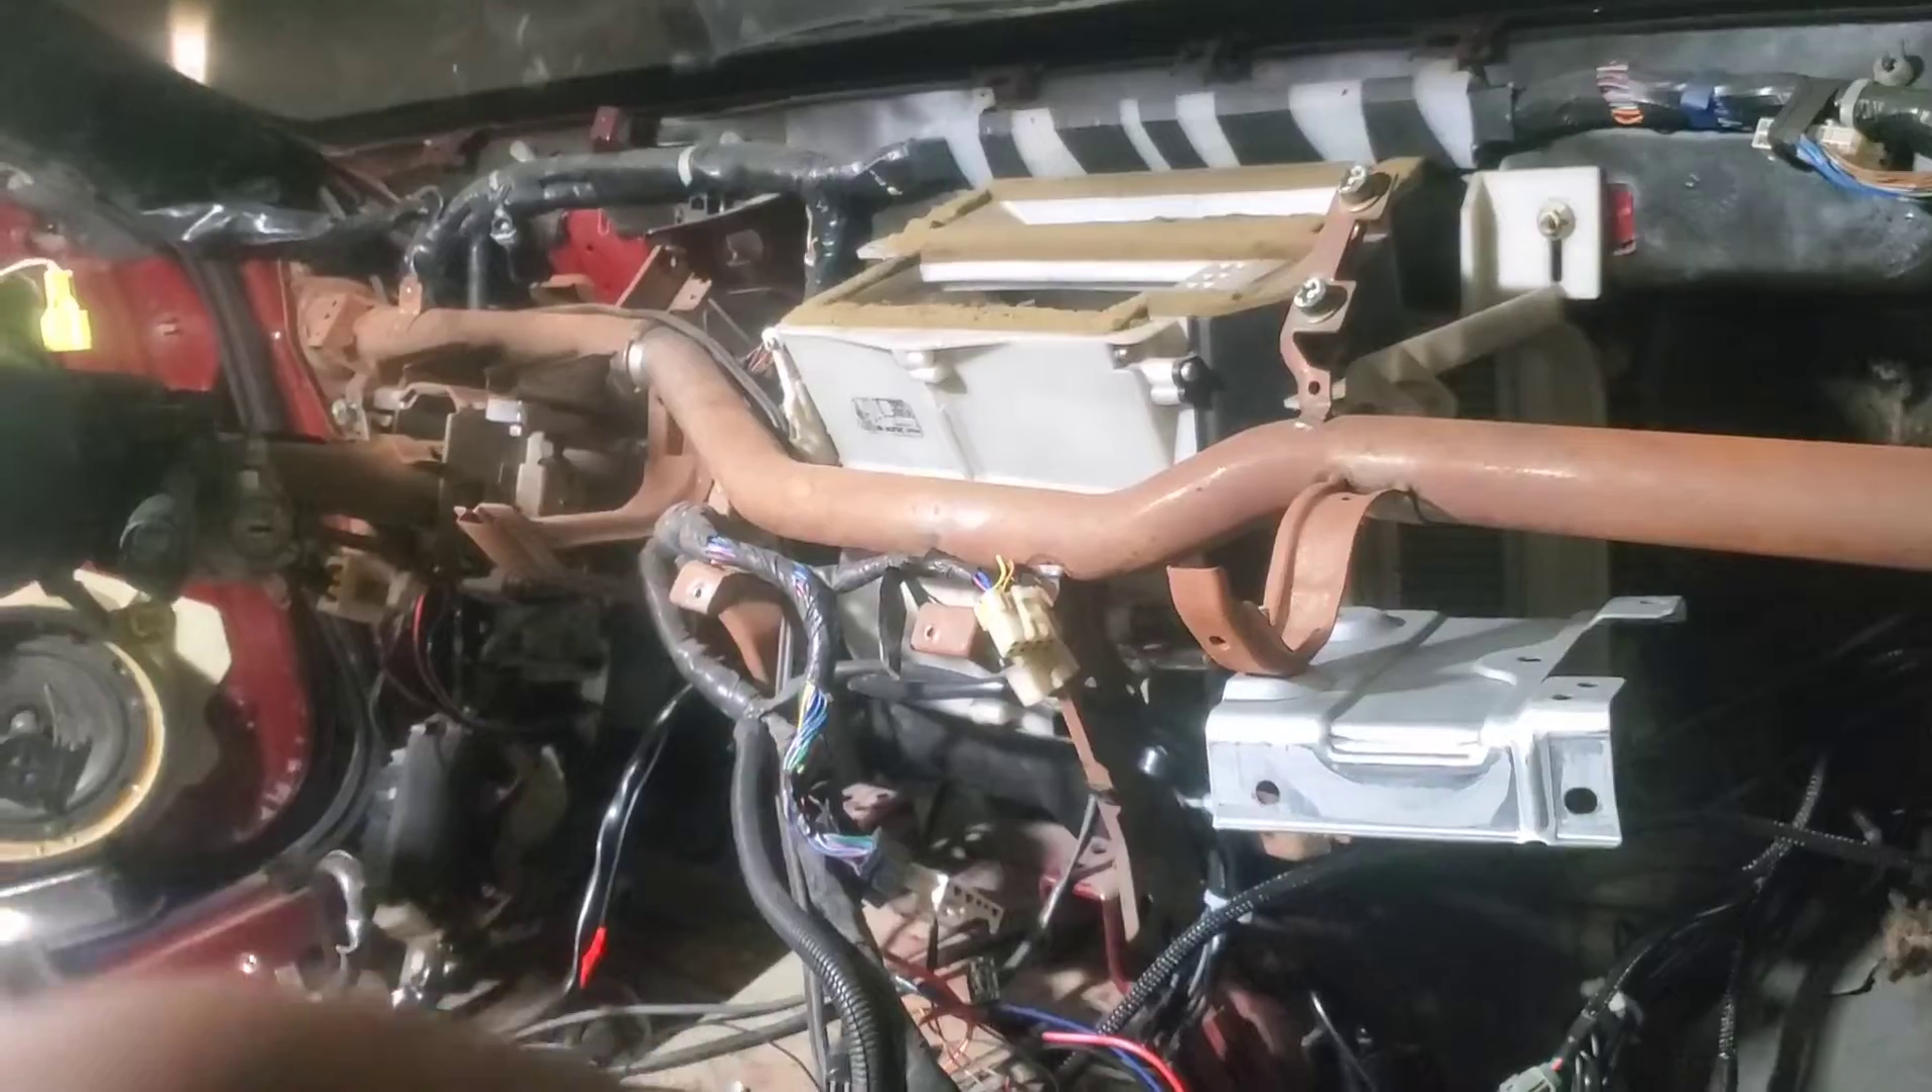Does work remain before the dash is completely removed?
No.